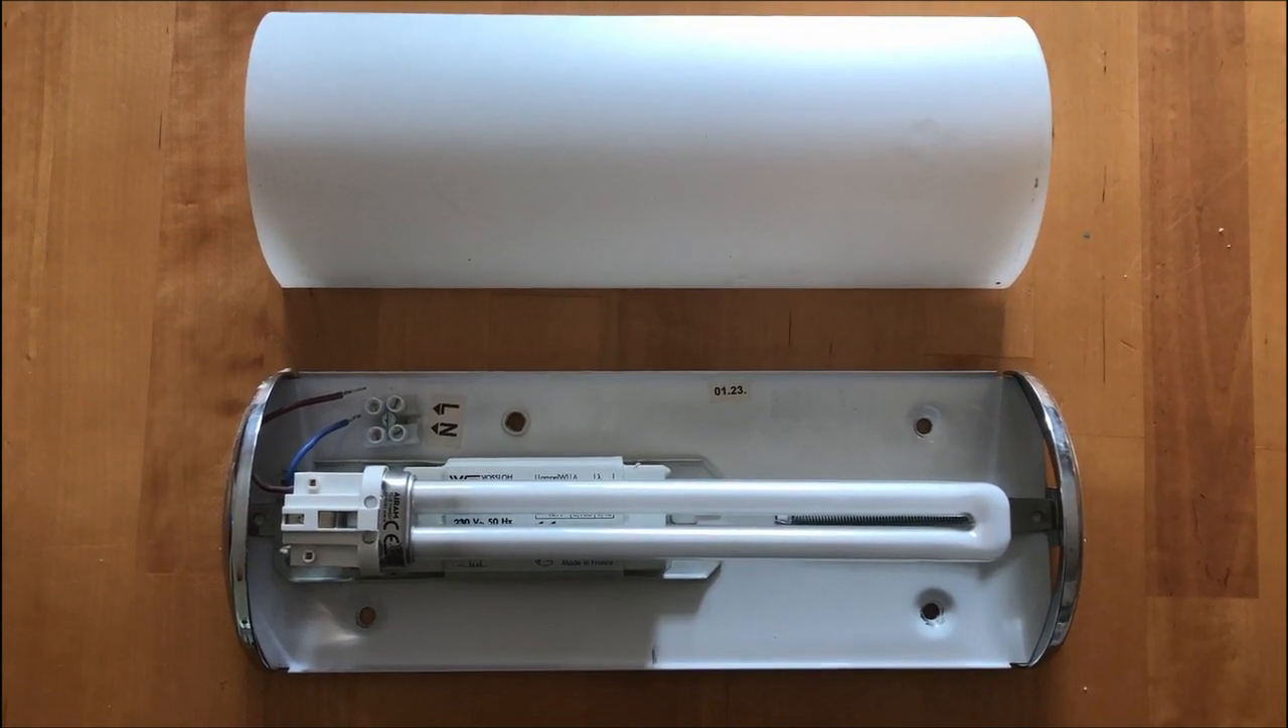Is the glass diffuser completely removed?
Yes.